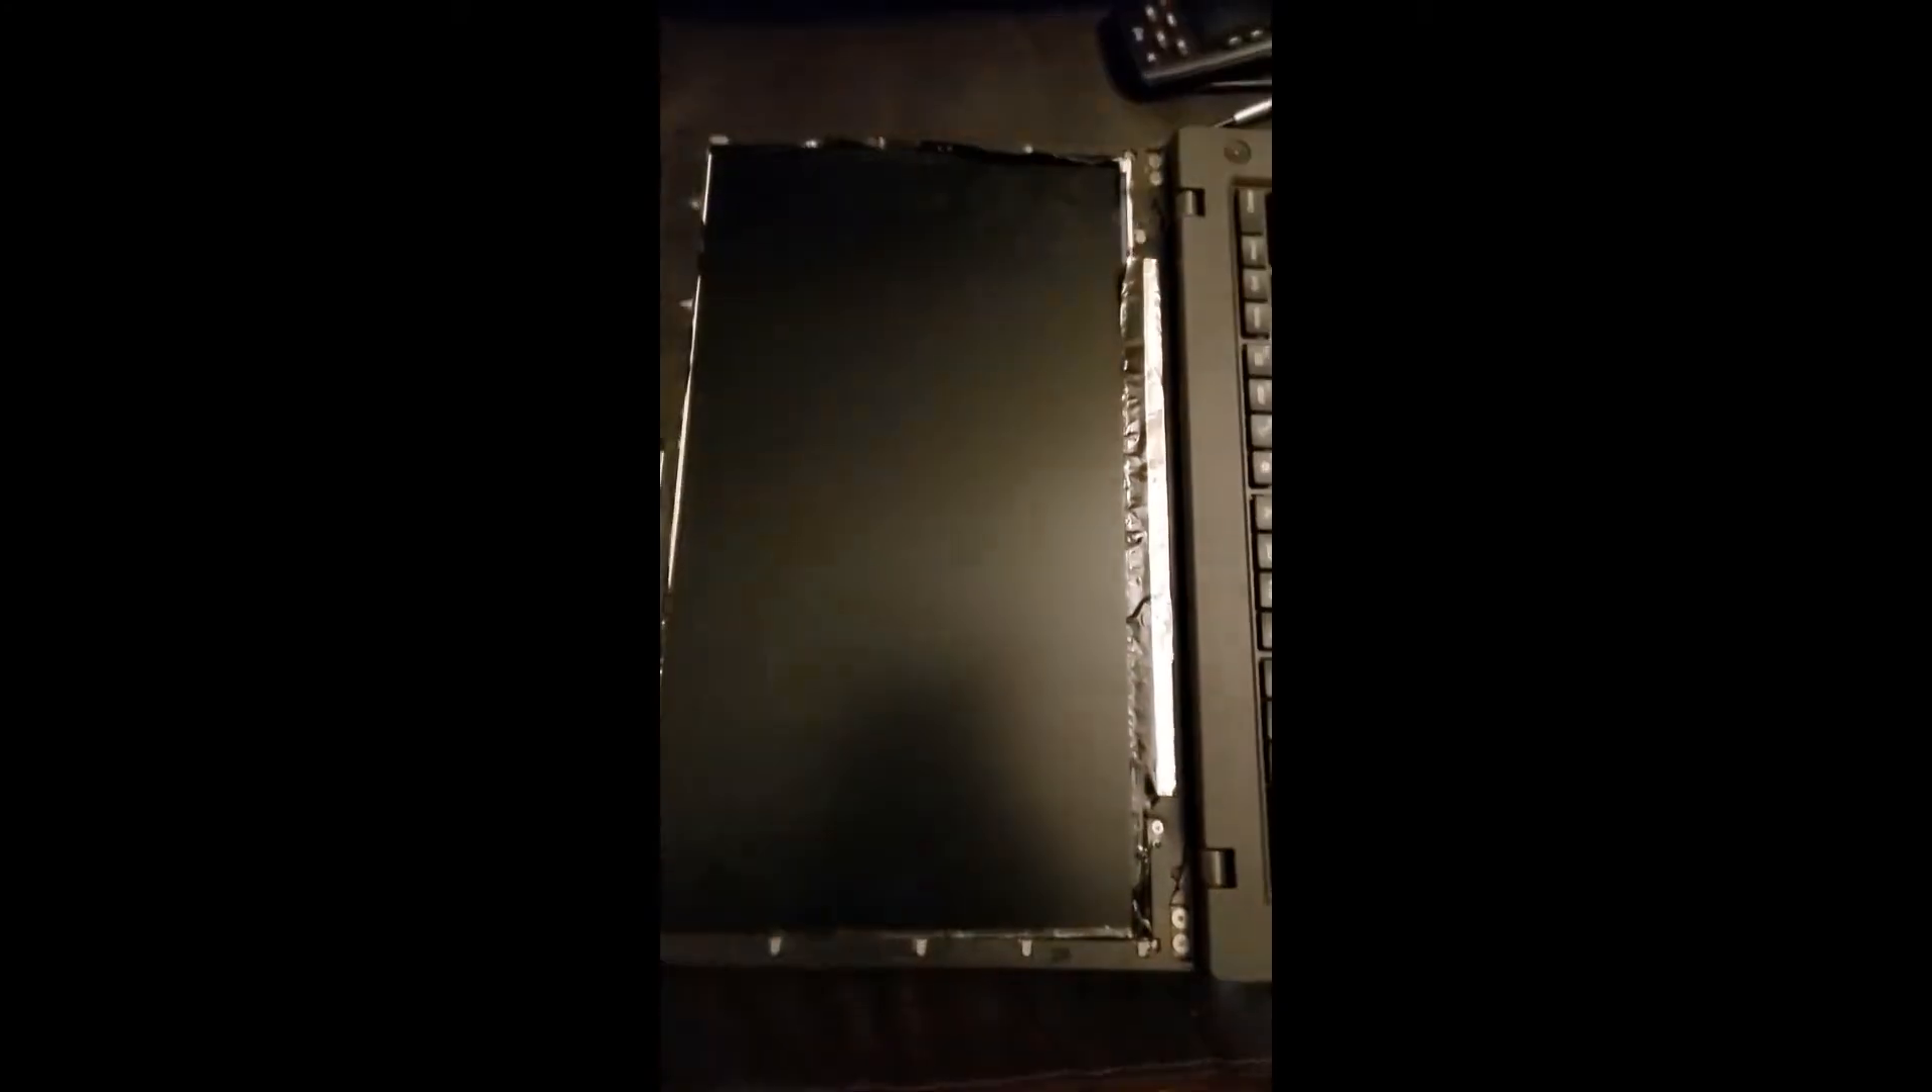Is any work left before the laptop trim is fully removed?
No.